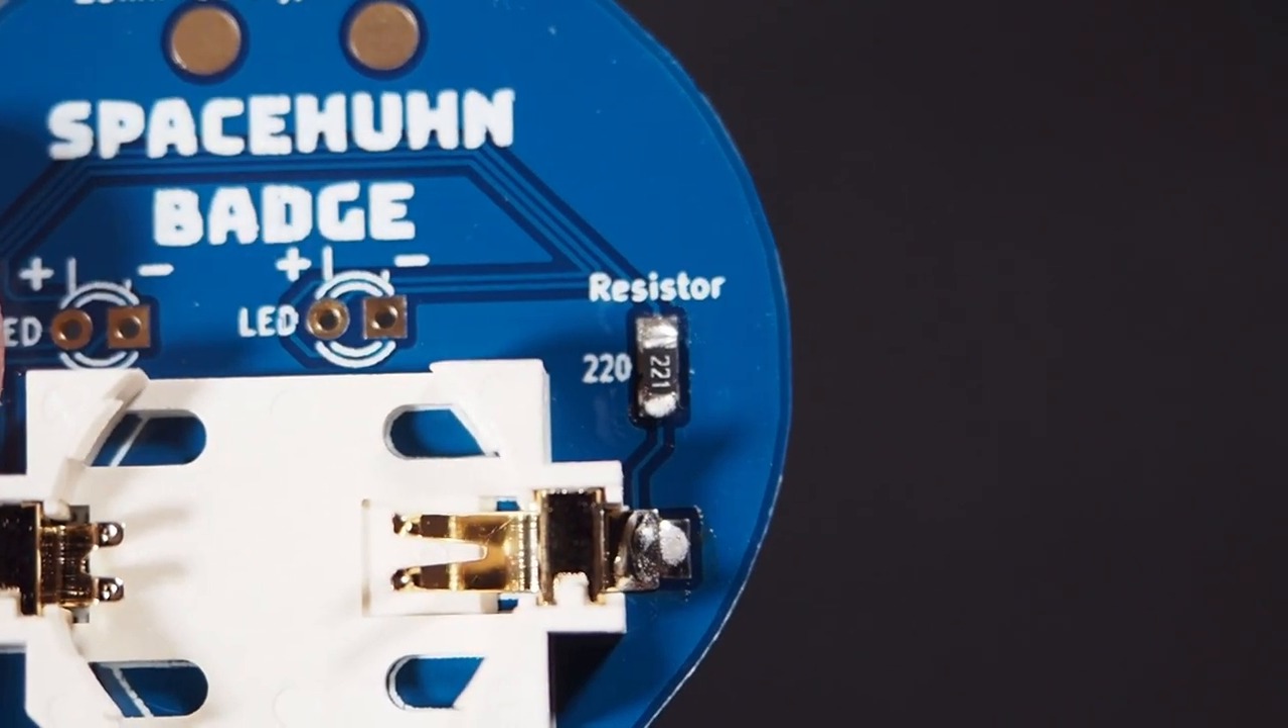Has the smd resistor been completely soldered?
Yes.